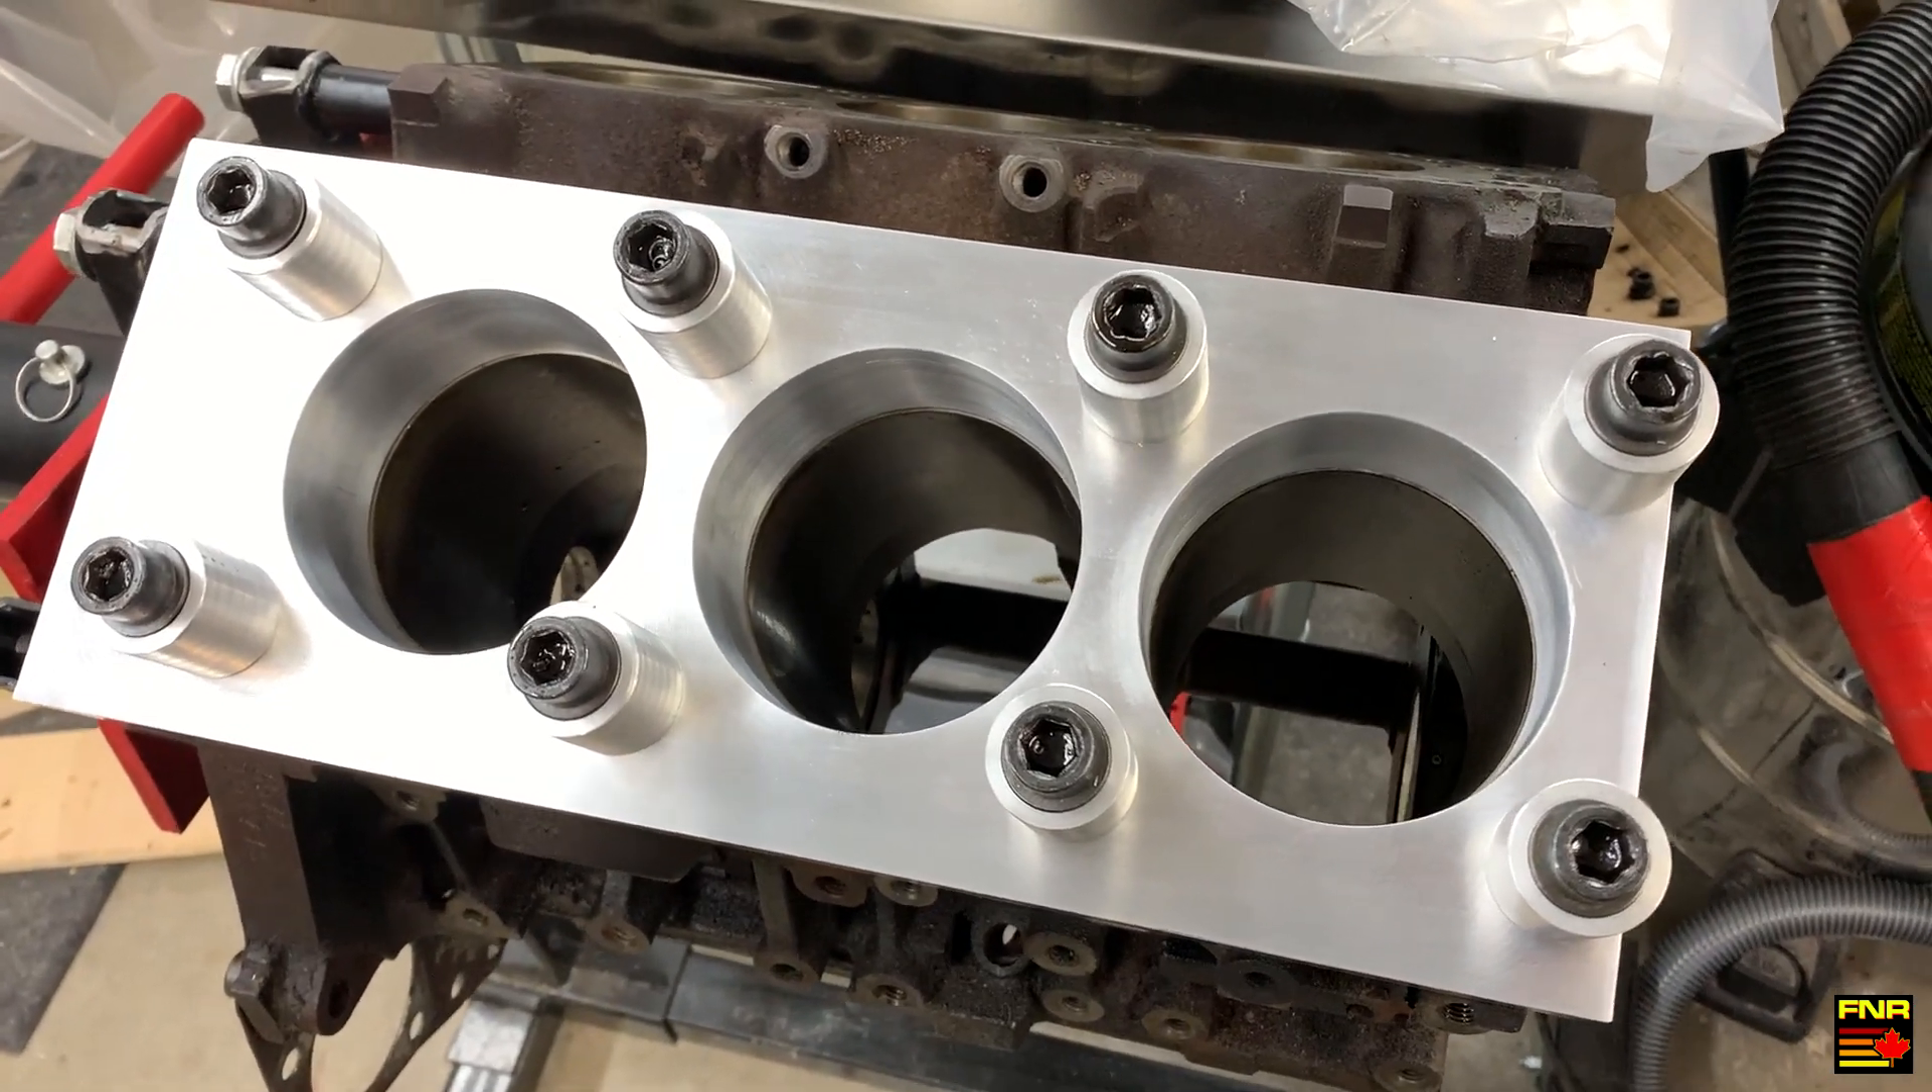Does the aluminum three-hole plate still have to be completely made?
No.